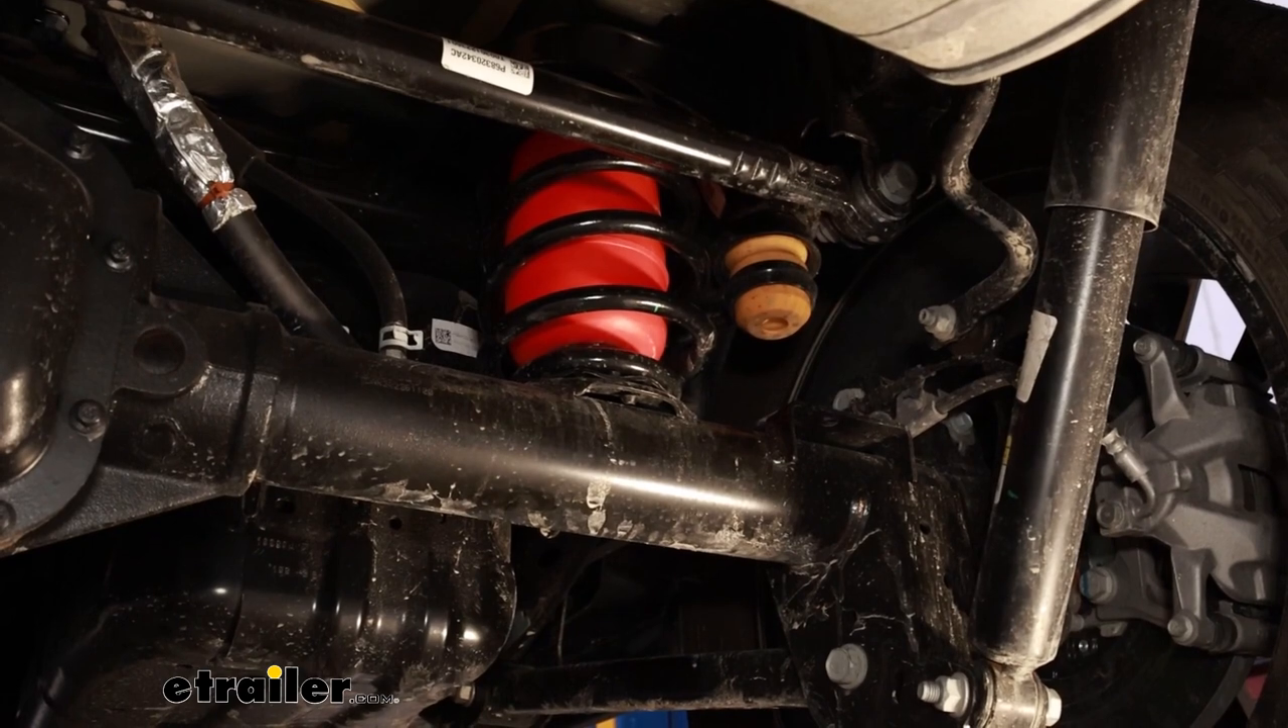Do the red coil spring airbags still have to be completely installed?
No.